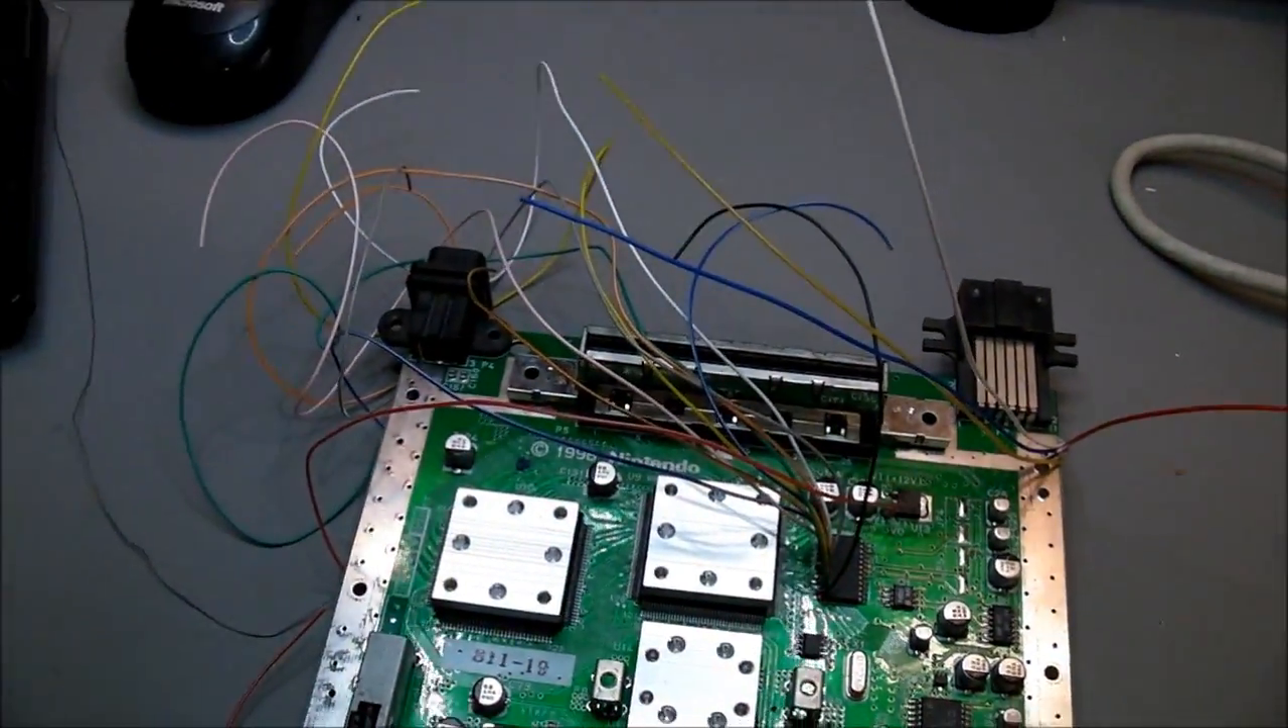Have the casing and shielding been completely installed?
No.